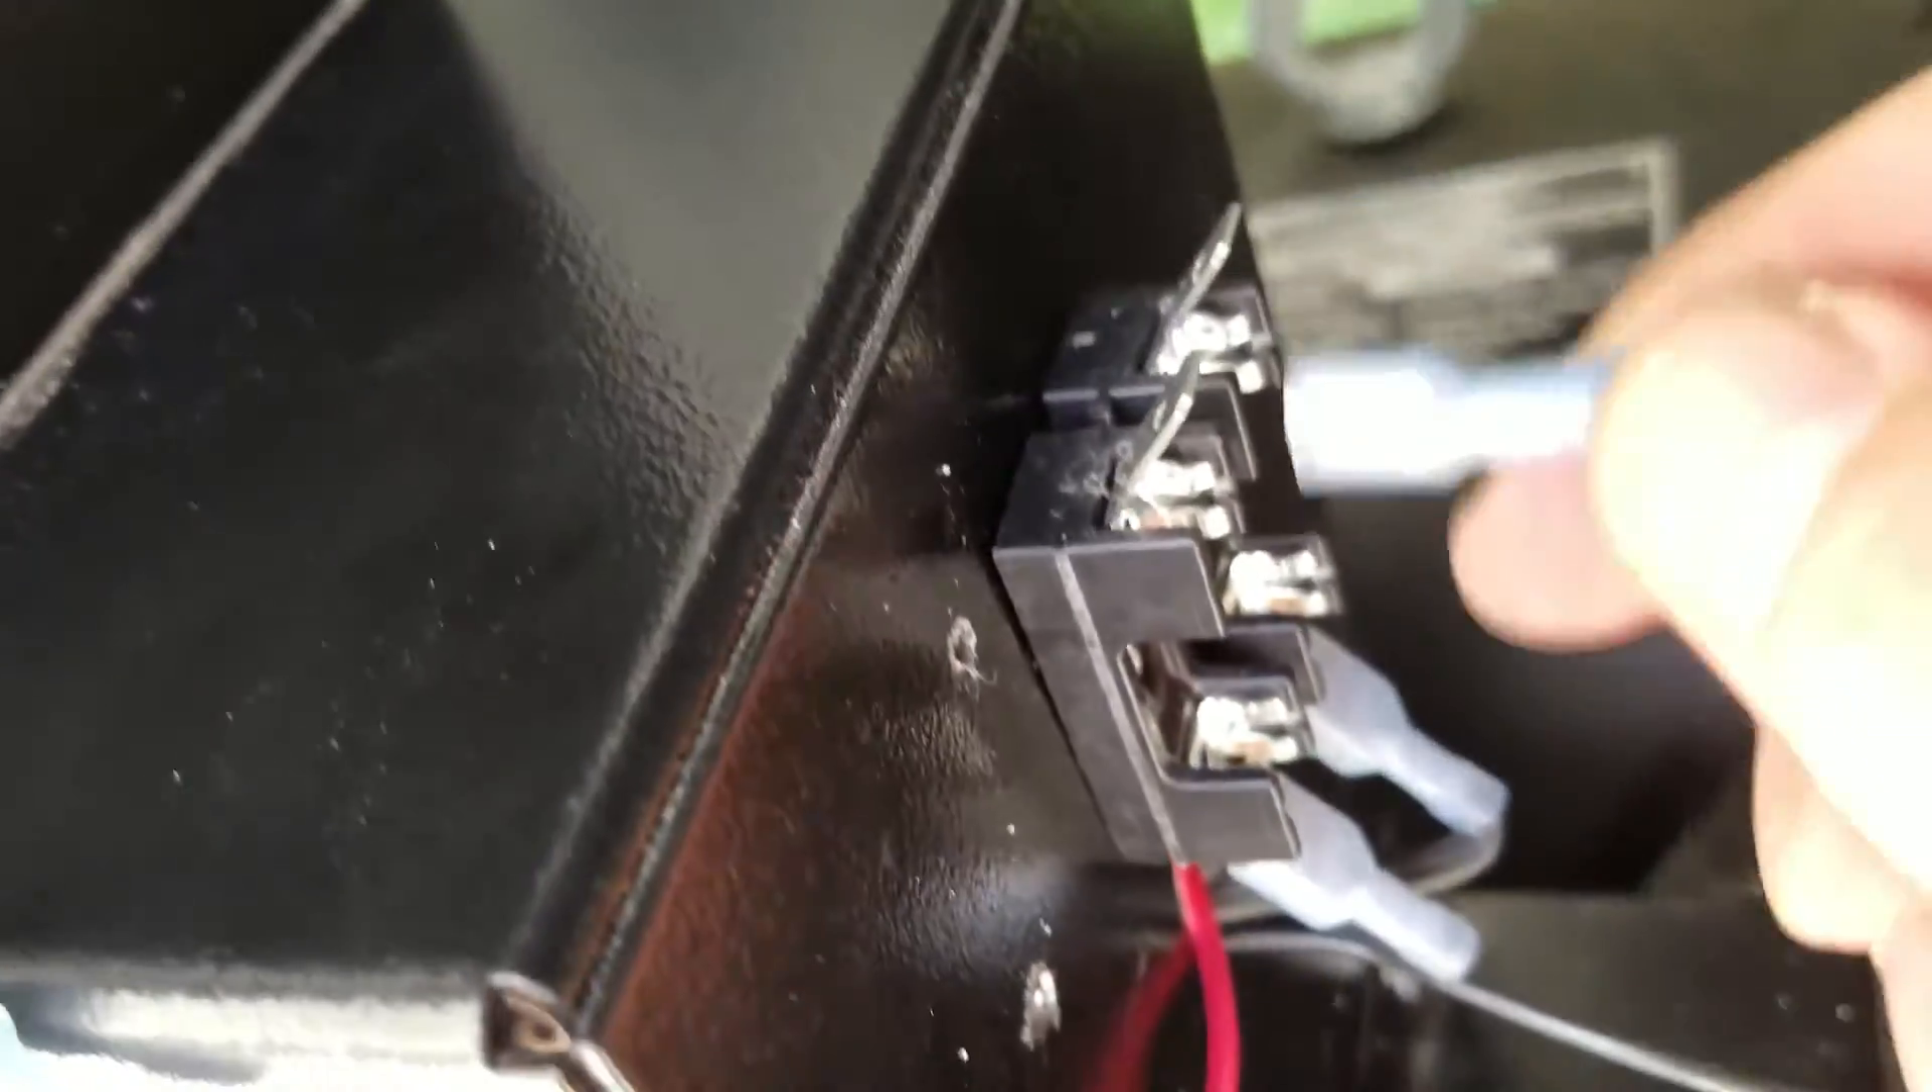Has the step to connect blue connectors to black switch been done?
No.